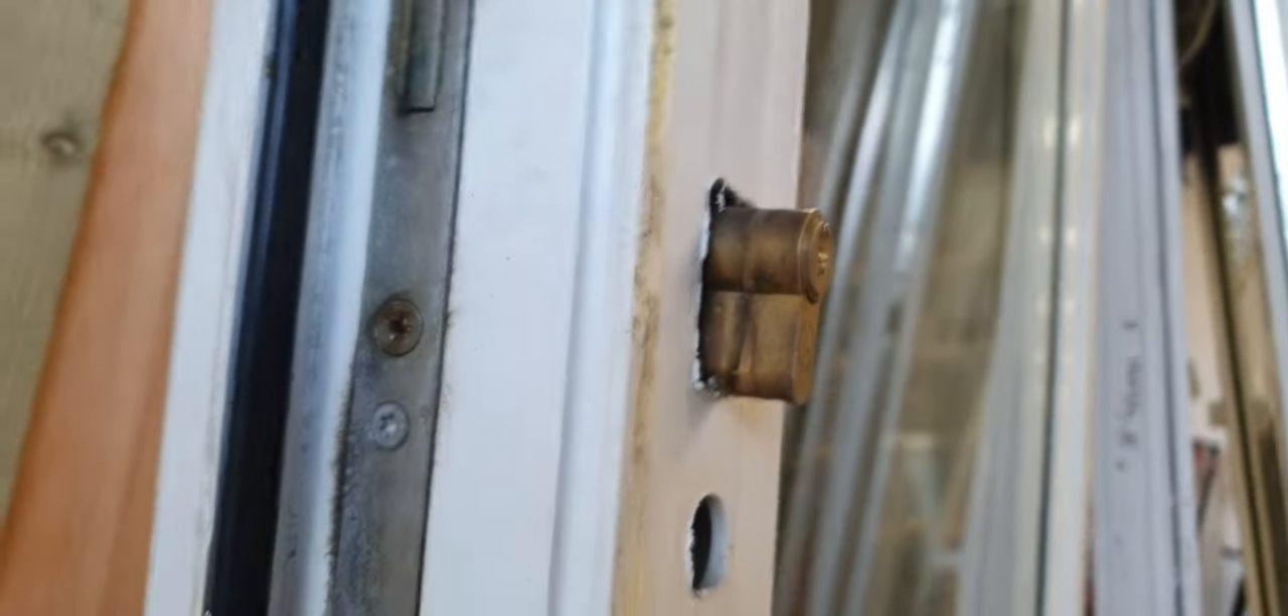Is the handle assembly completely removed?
Yes.